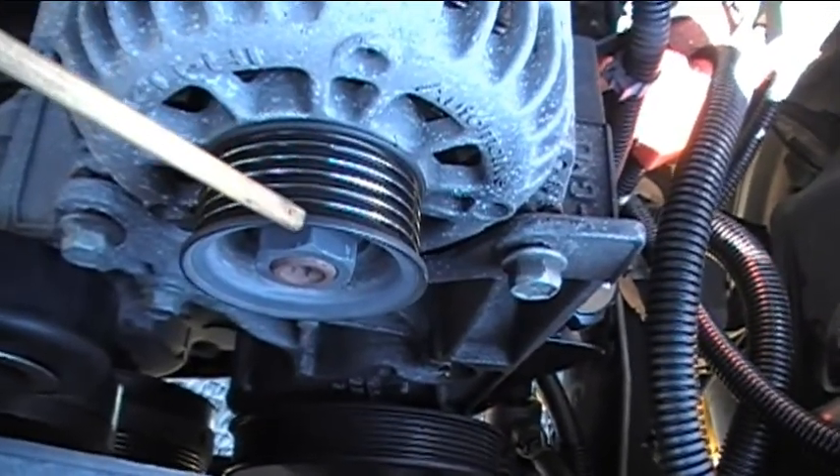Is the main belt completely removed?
Yes.